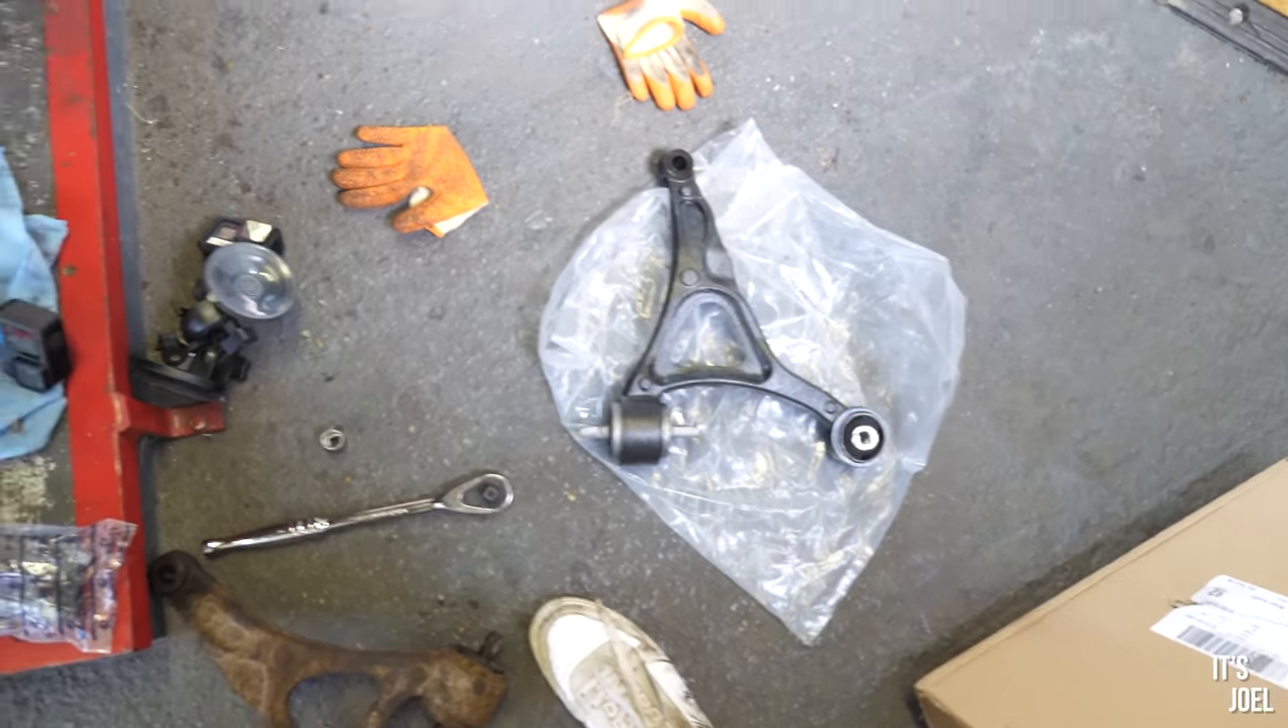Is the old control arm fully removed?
Yes.